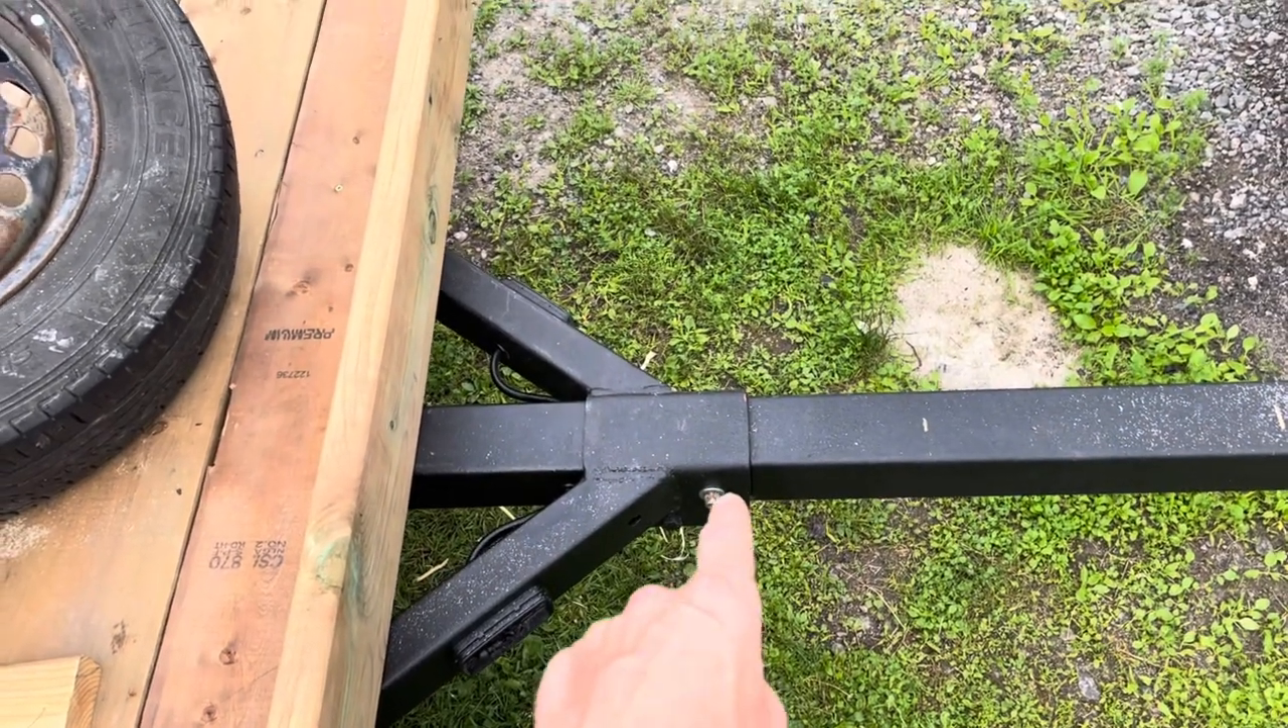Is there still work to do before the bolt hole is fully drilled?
No.